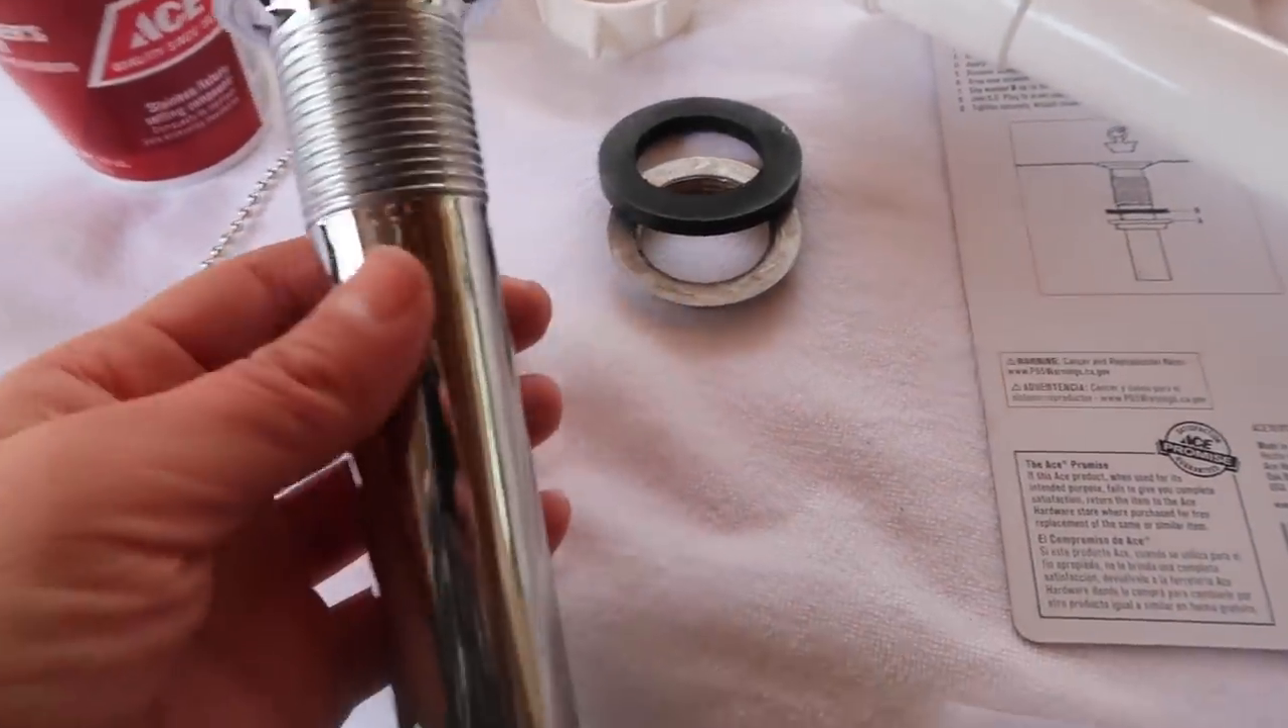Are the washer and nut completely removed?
Yes.